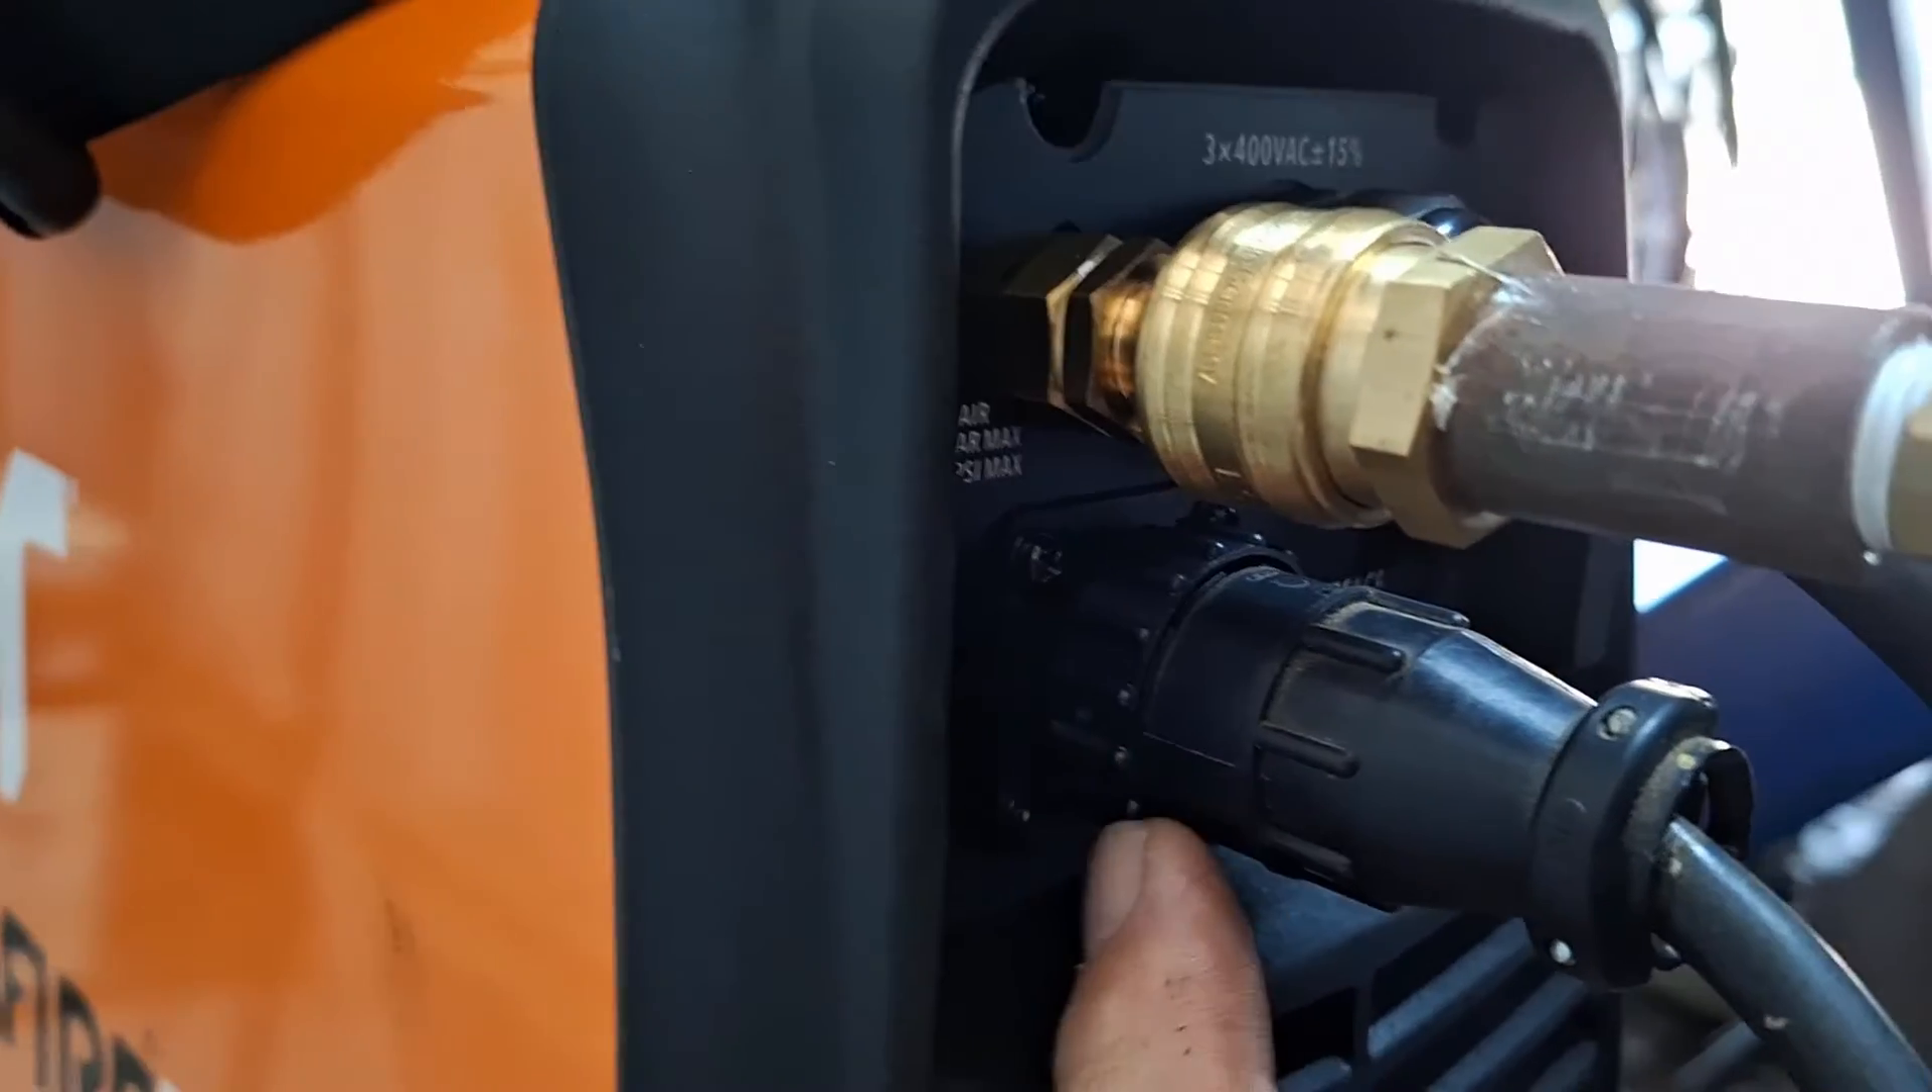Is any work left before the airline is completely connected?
No.